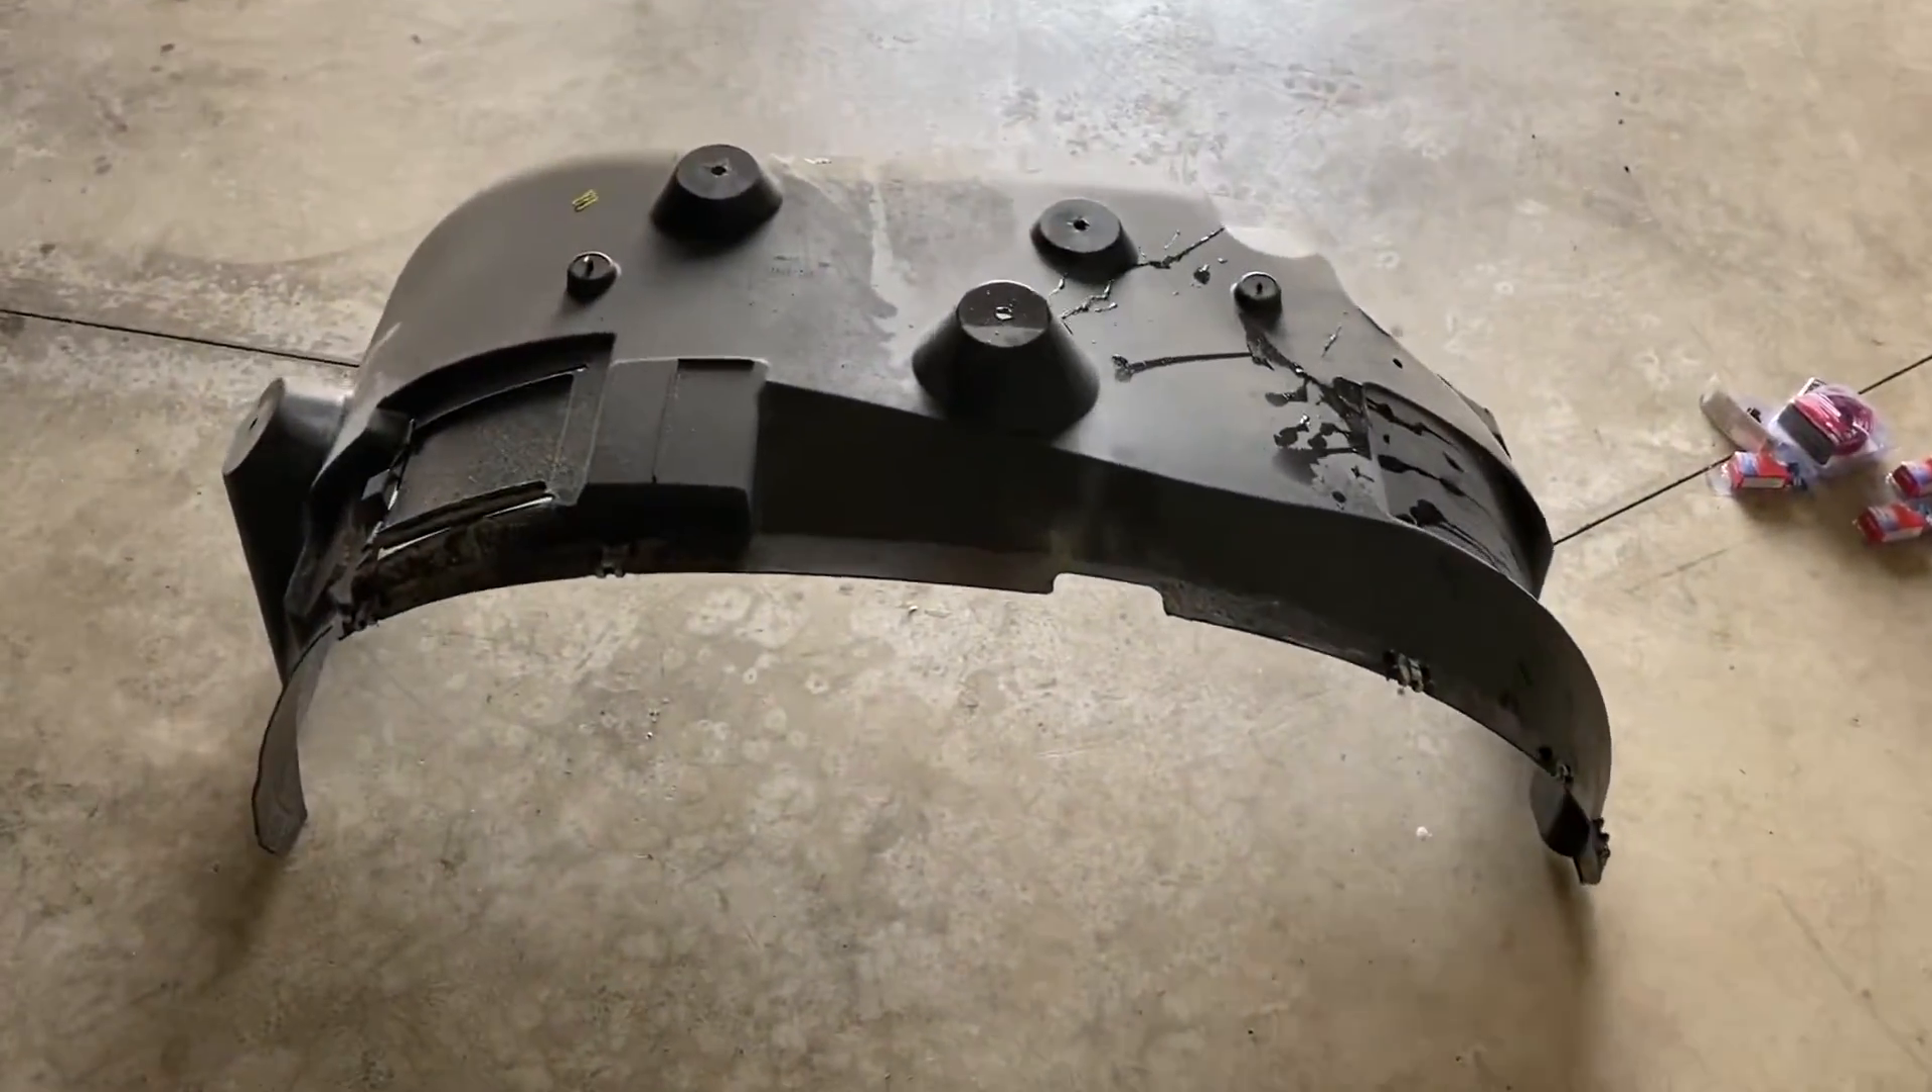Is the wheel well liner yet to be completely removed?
No.